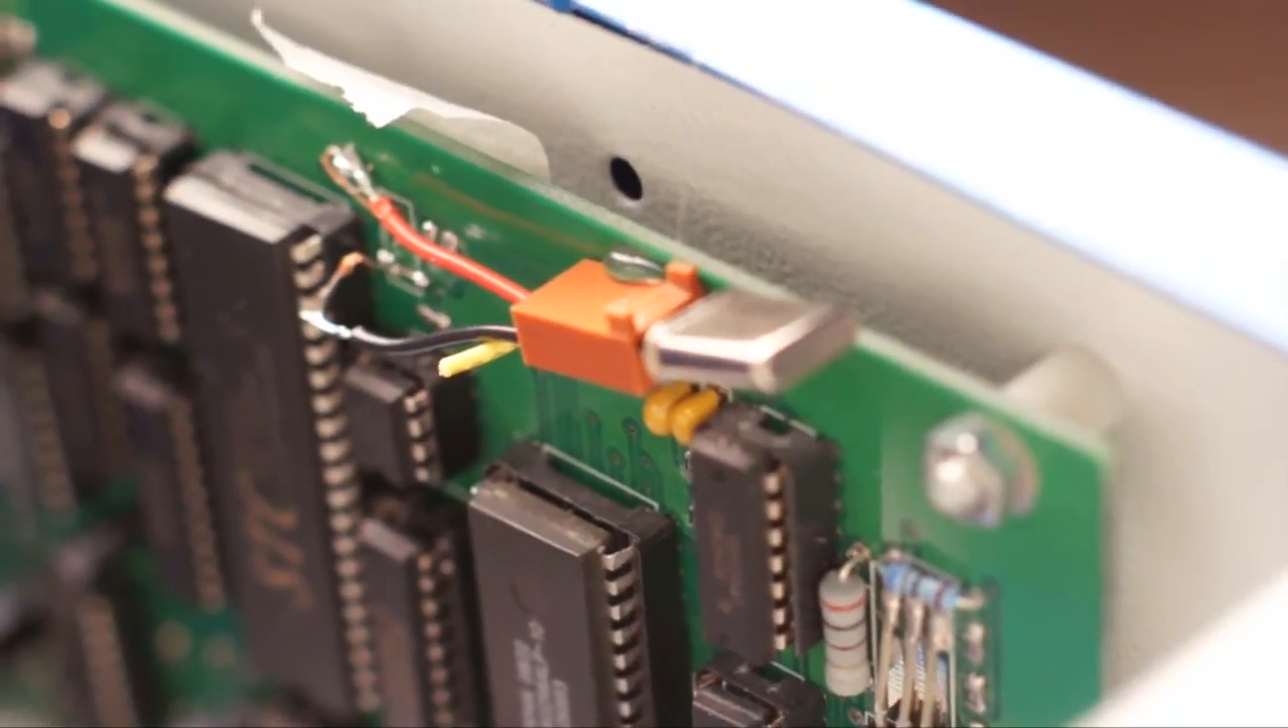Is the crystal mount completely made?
Yes.